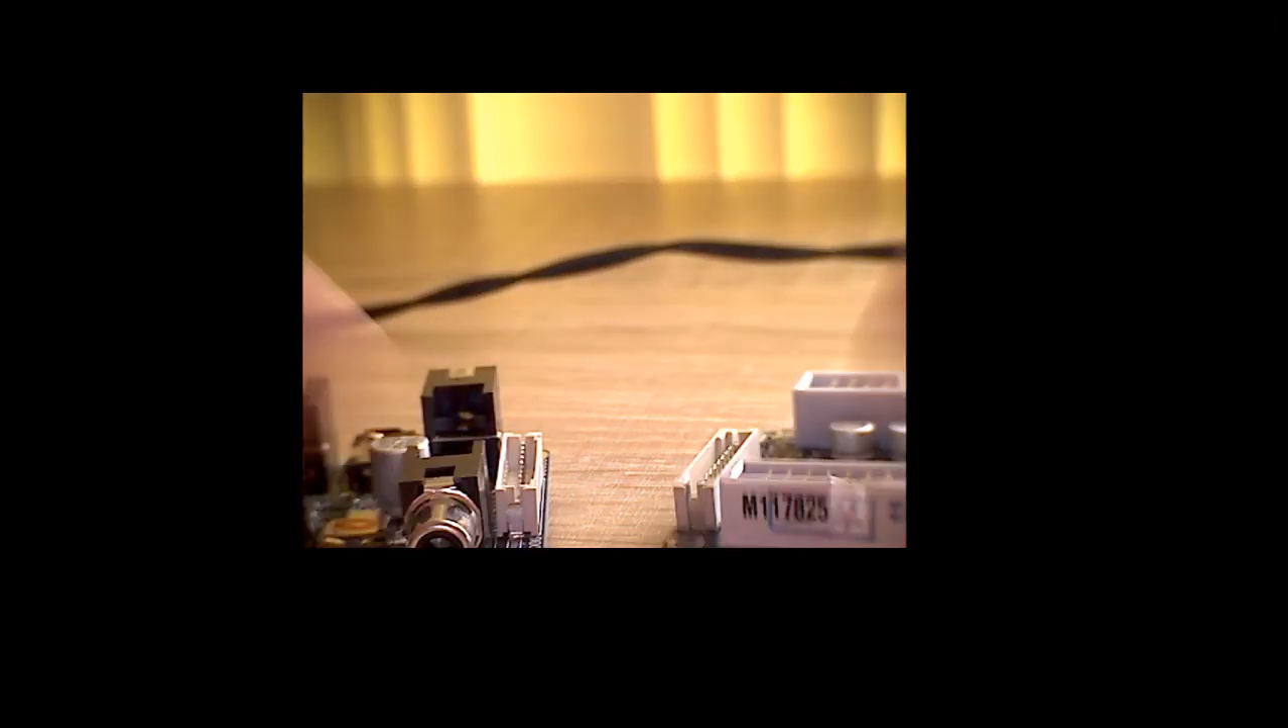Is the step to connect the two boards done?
No.